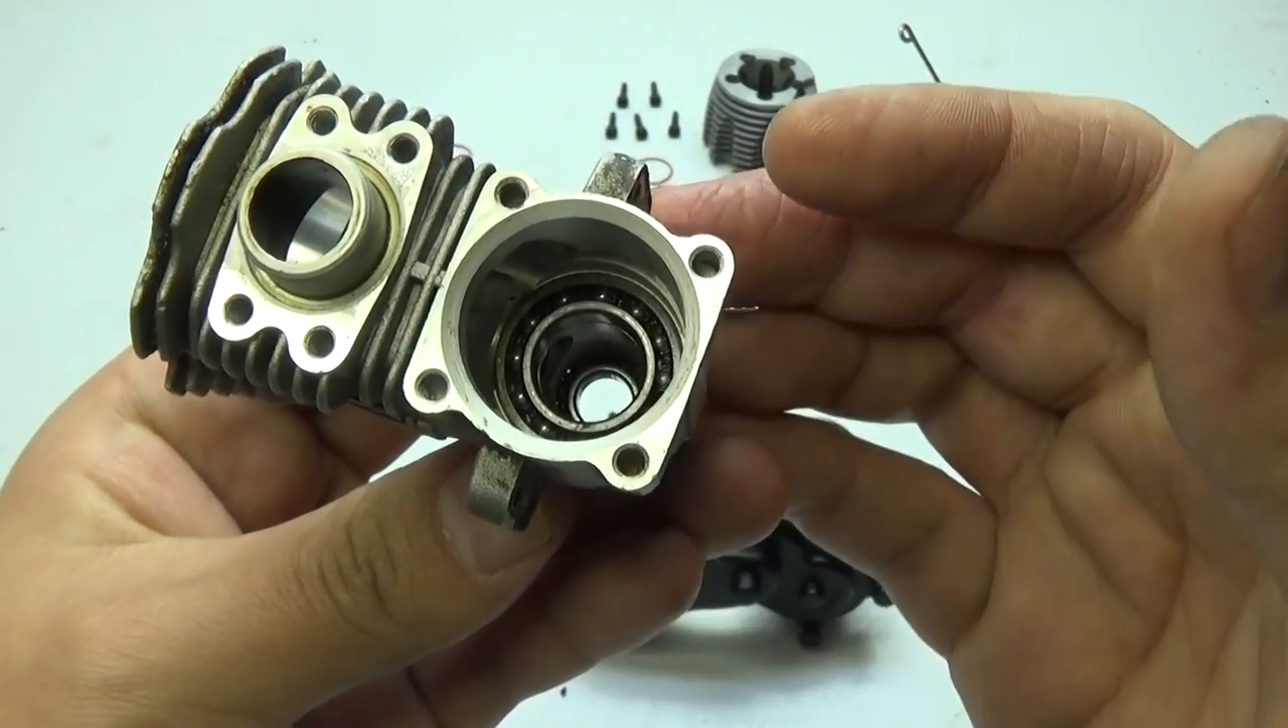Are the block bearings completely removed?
No.